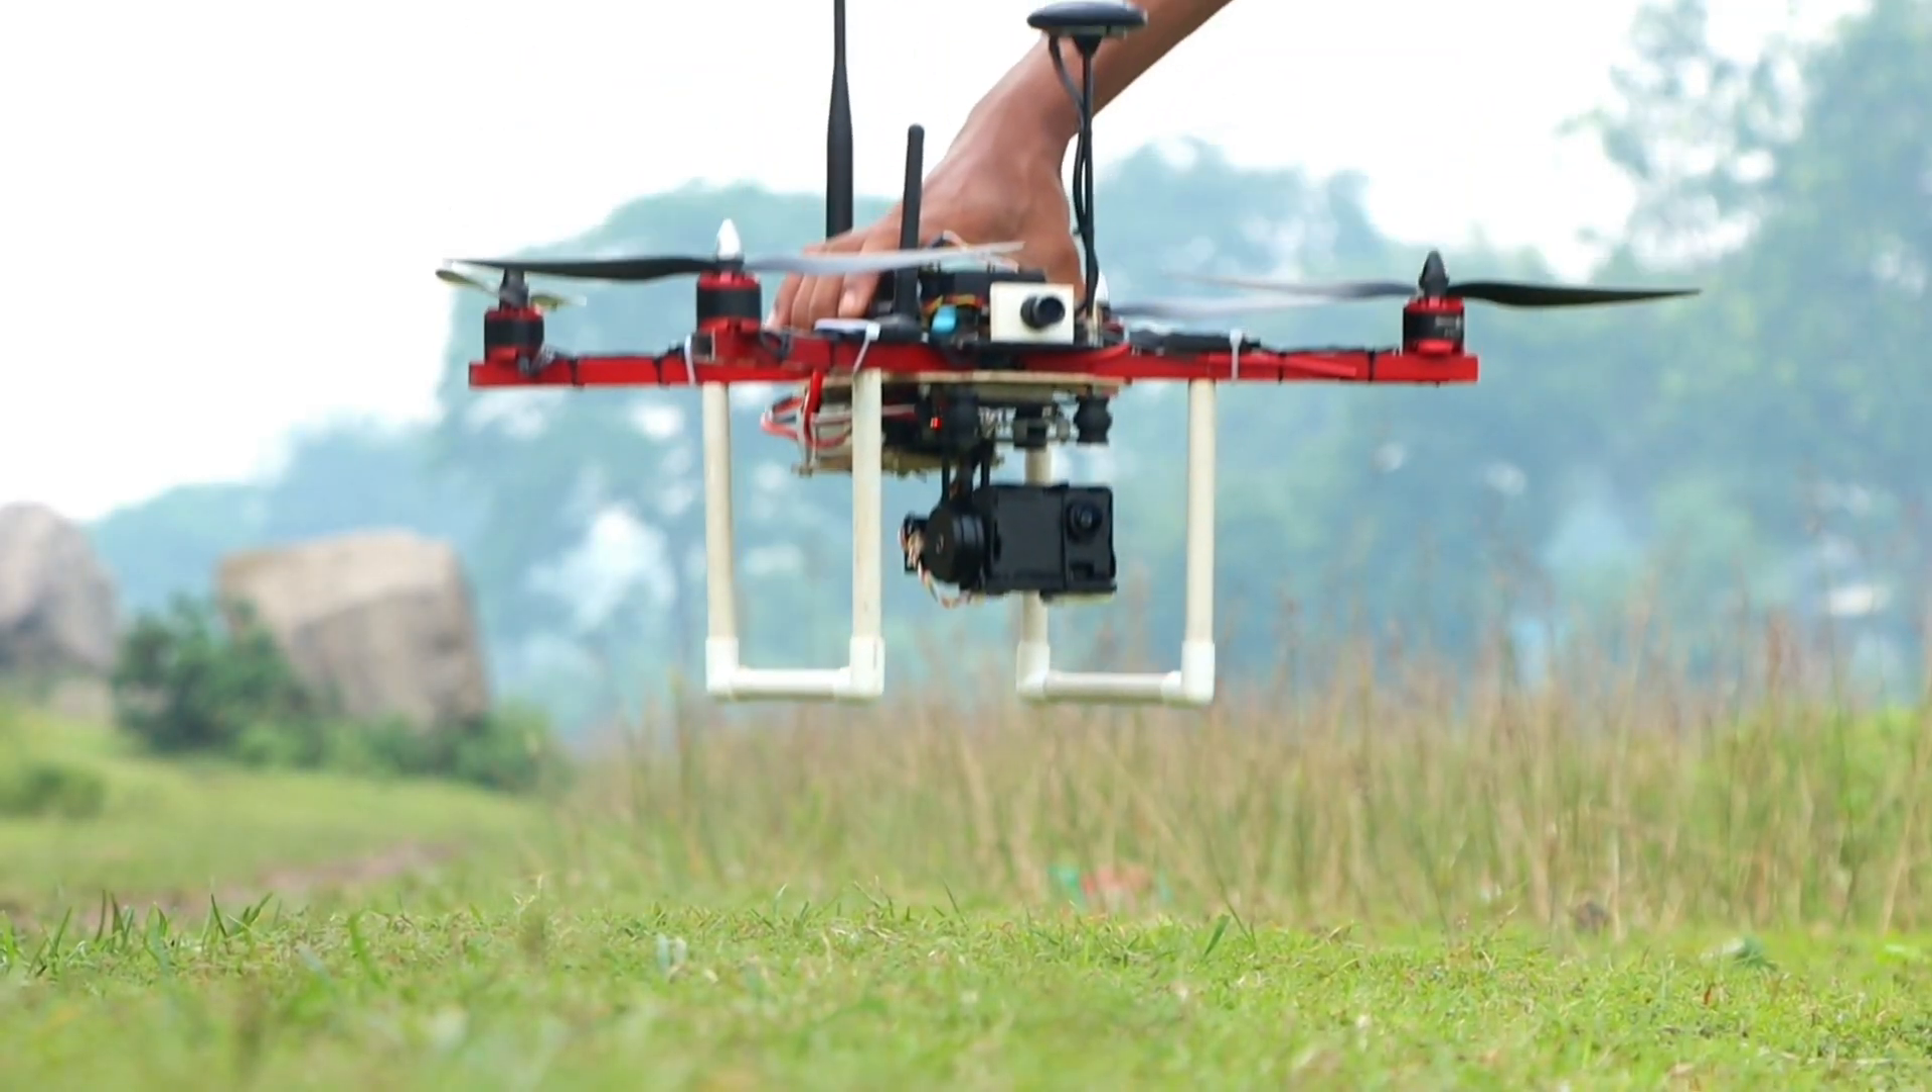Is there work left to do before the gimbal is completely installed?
No.